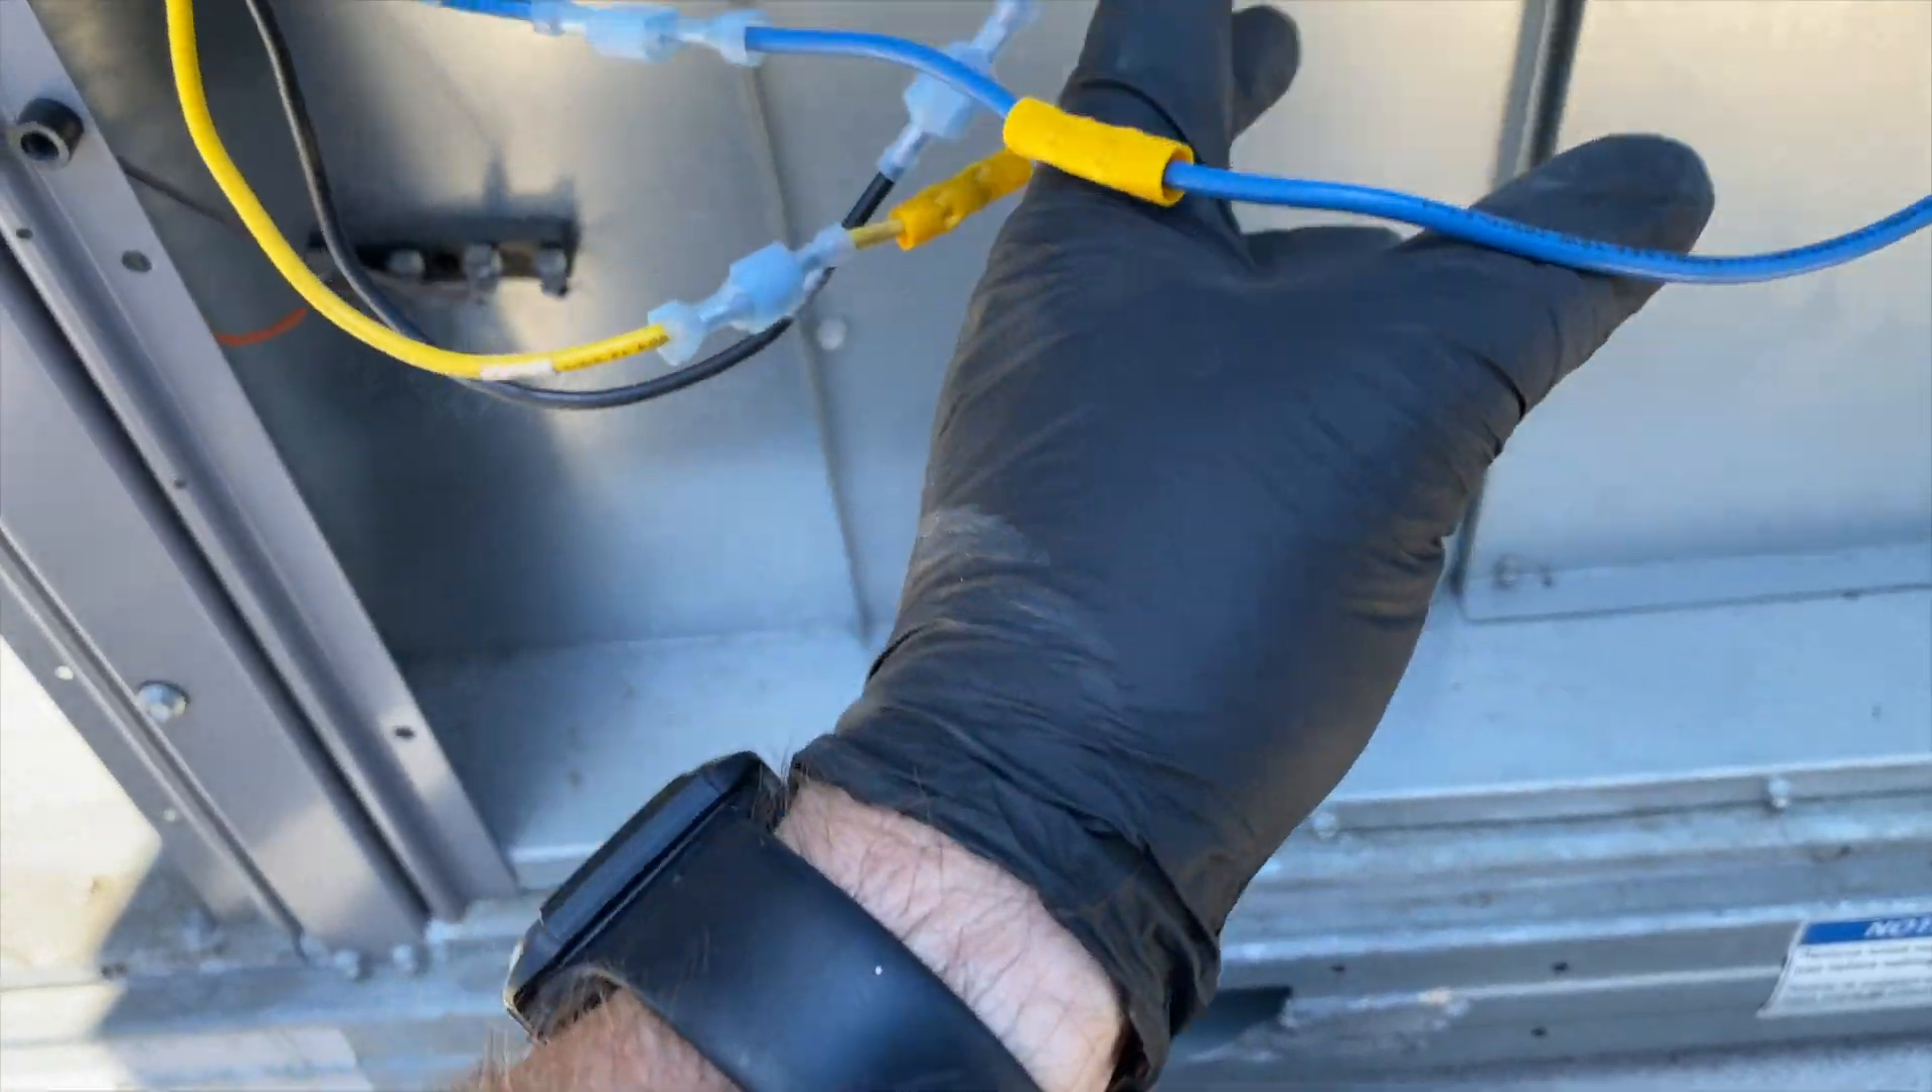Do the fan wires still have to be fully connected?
No.